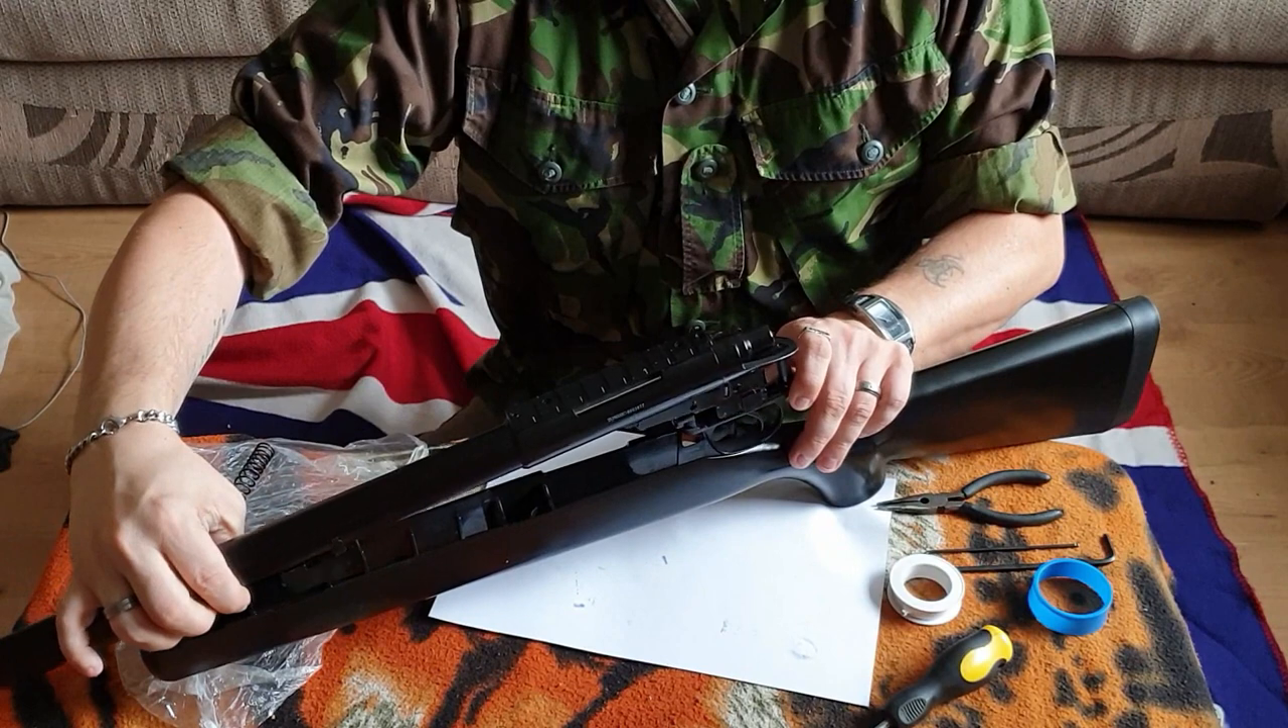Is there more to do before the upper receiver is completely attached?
Yes.